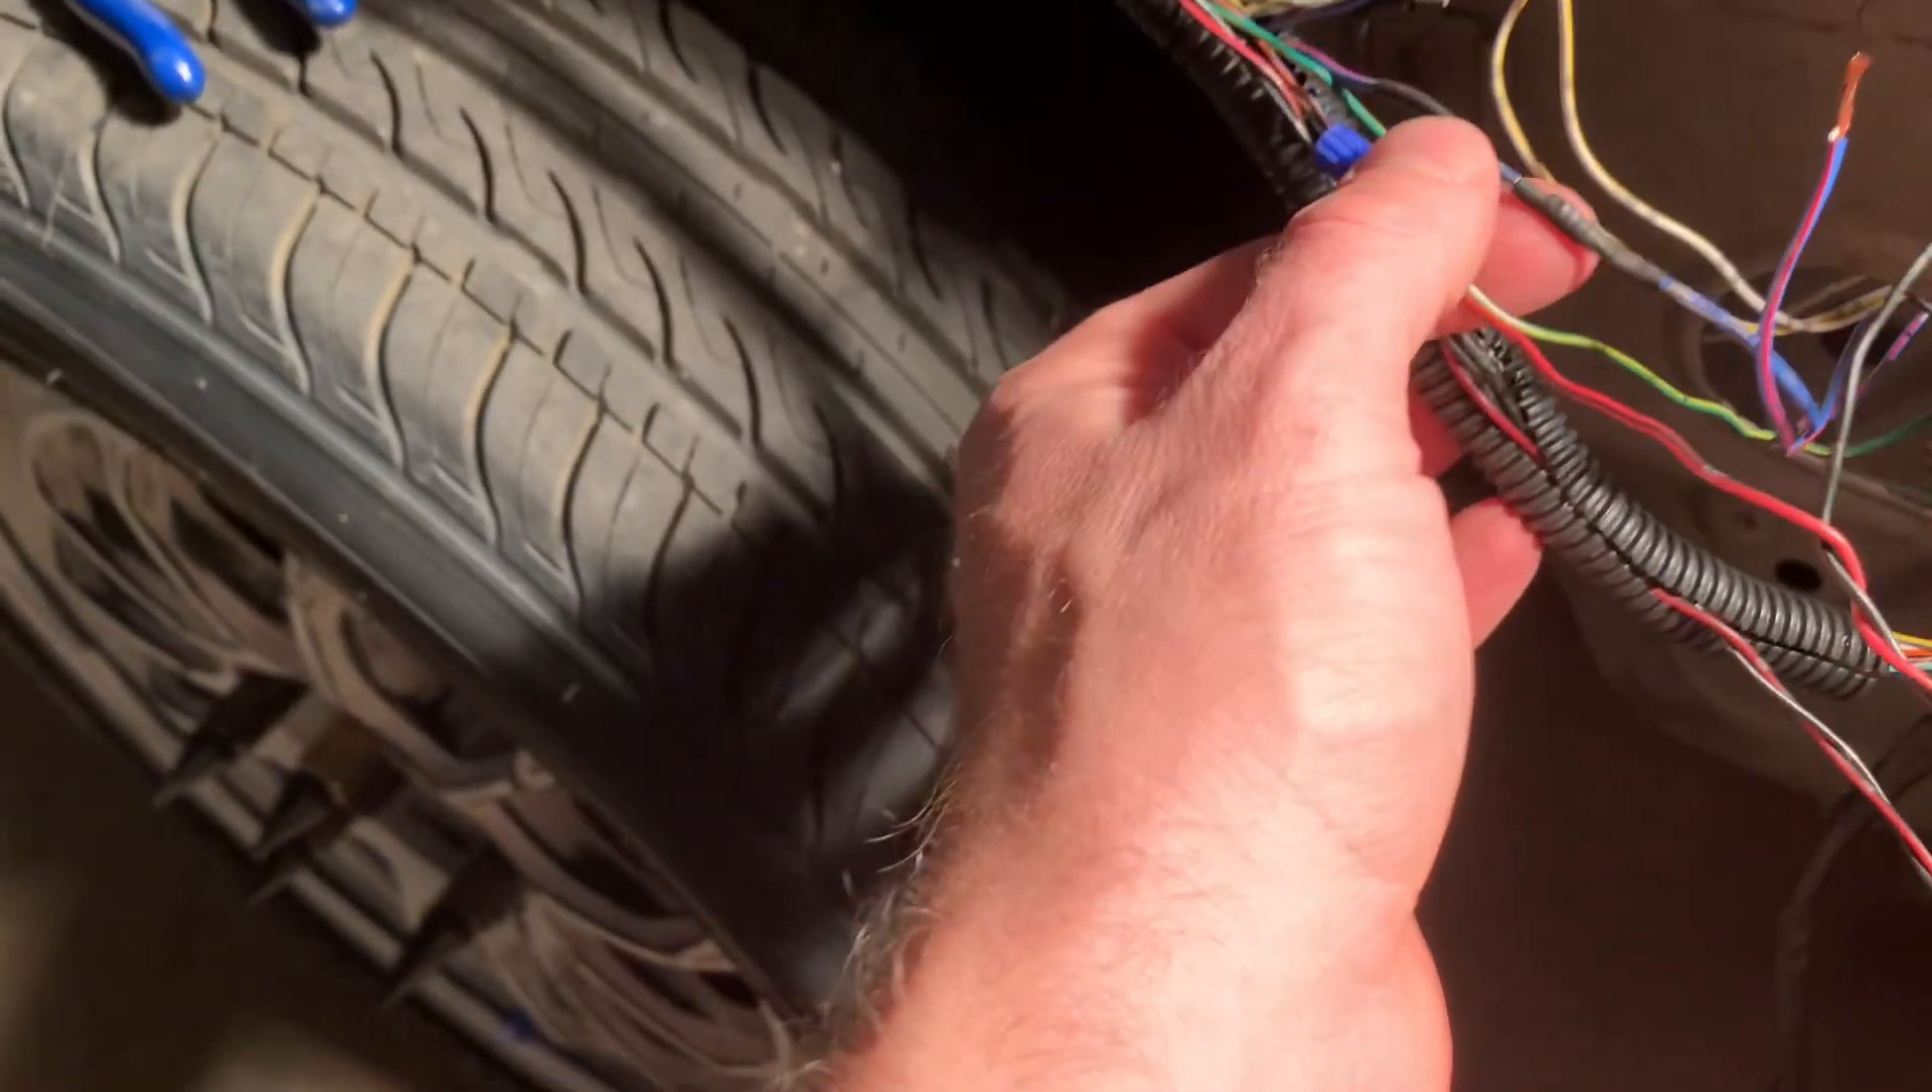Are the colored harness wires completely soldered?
No.